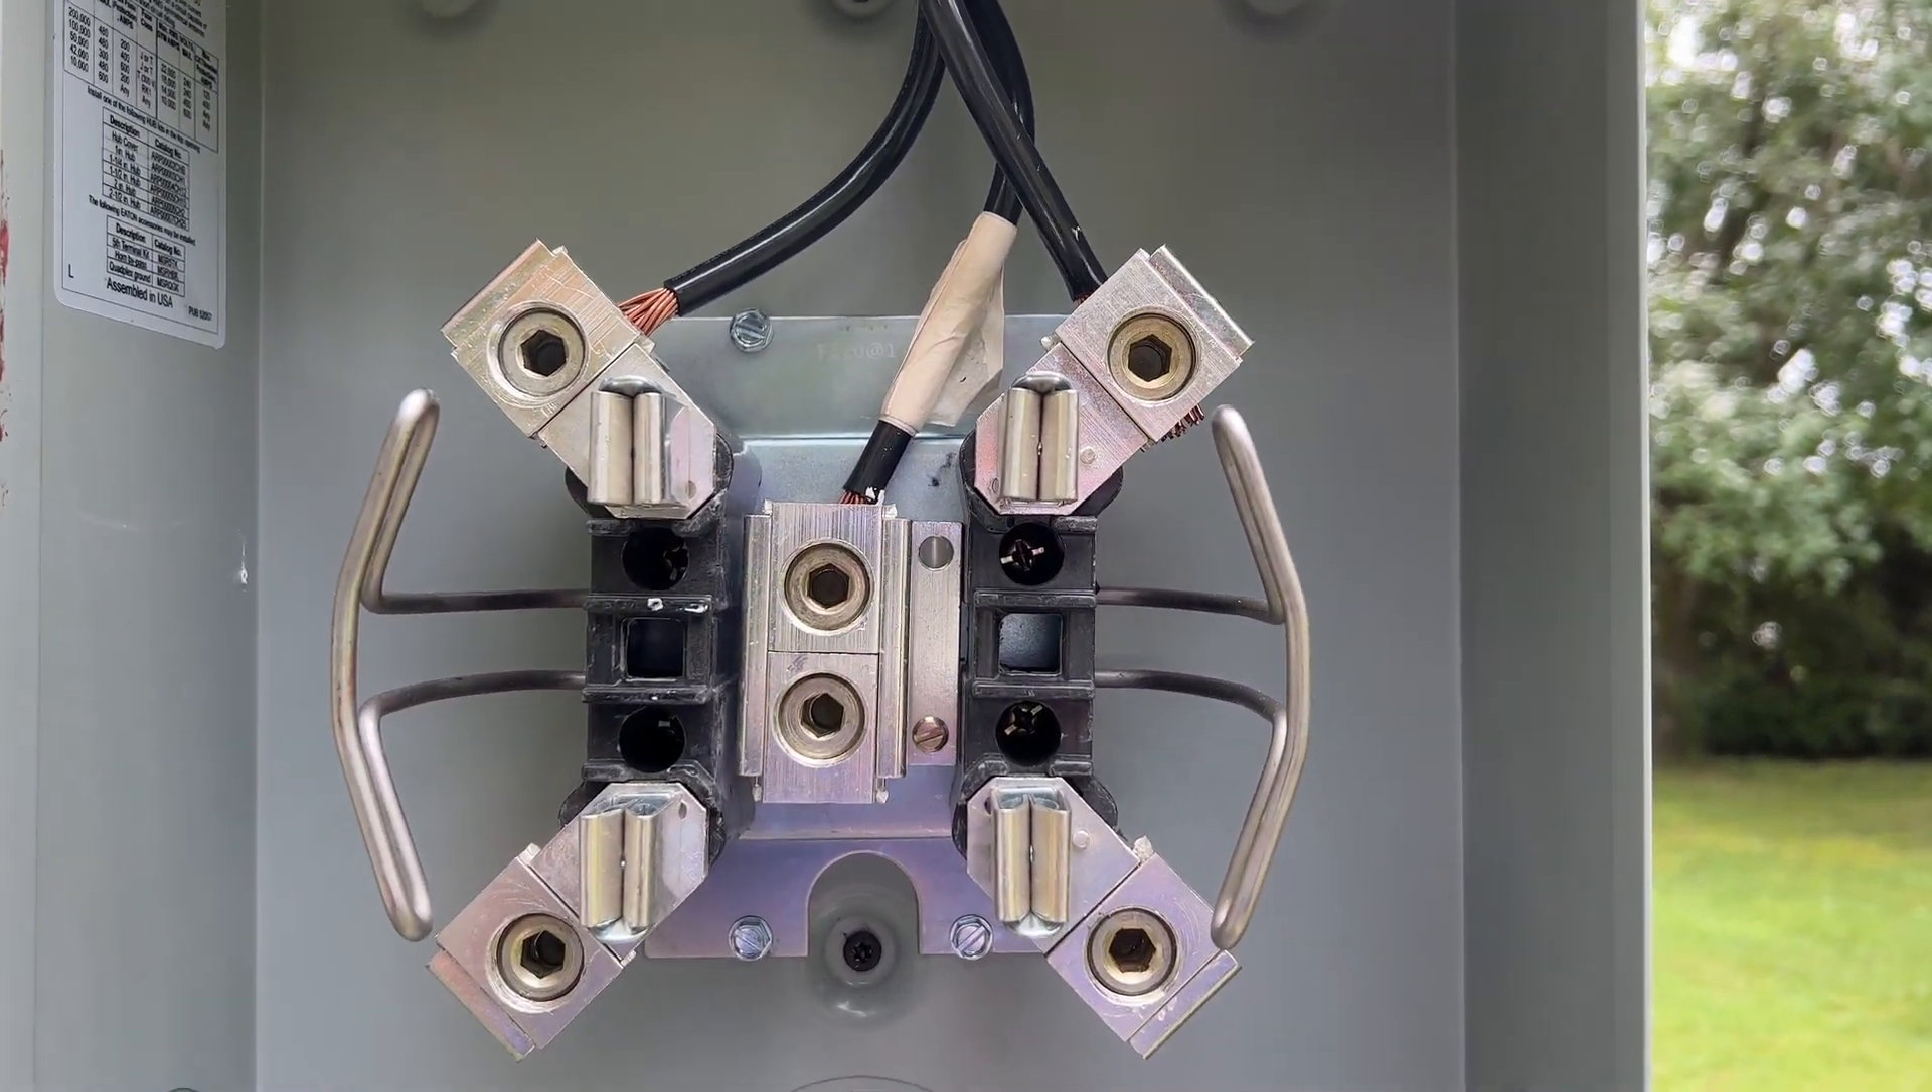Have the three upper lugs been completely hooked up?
Yes.